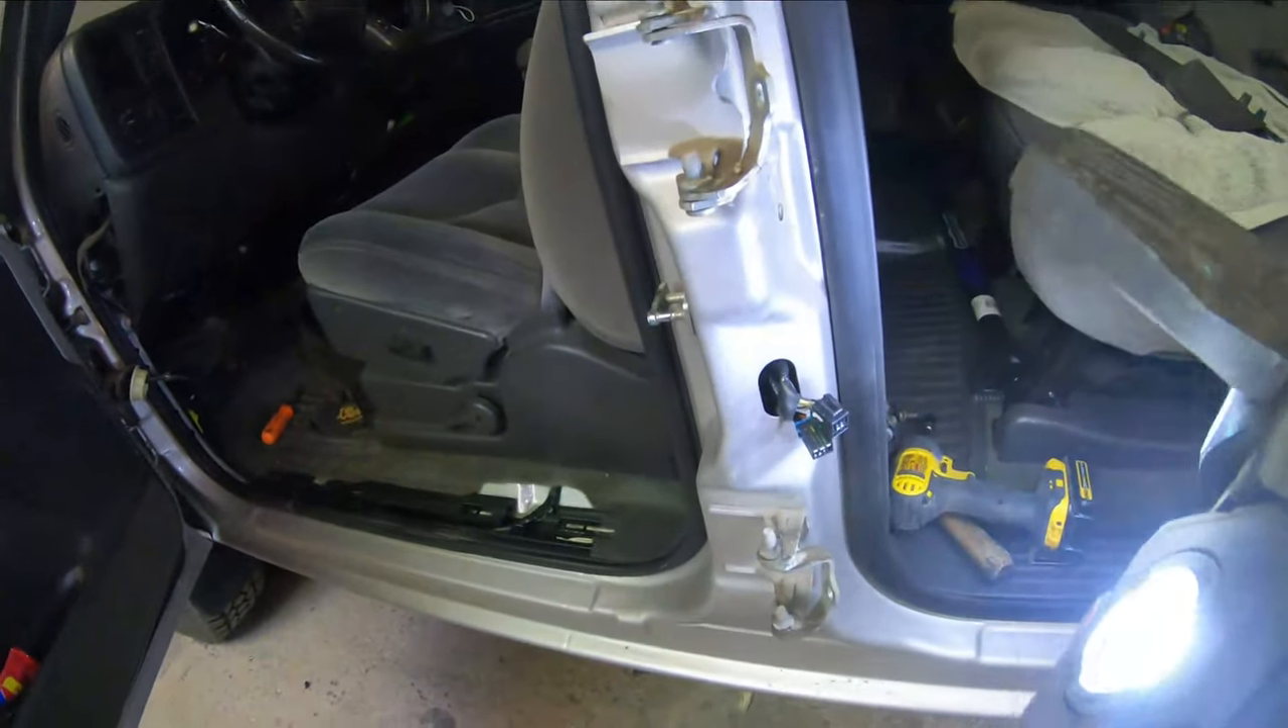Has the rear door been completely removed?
Yes.